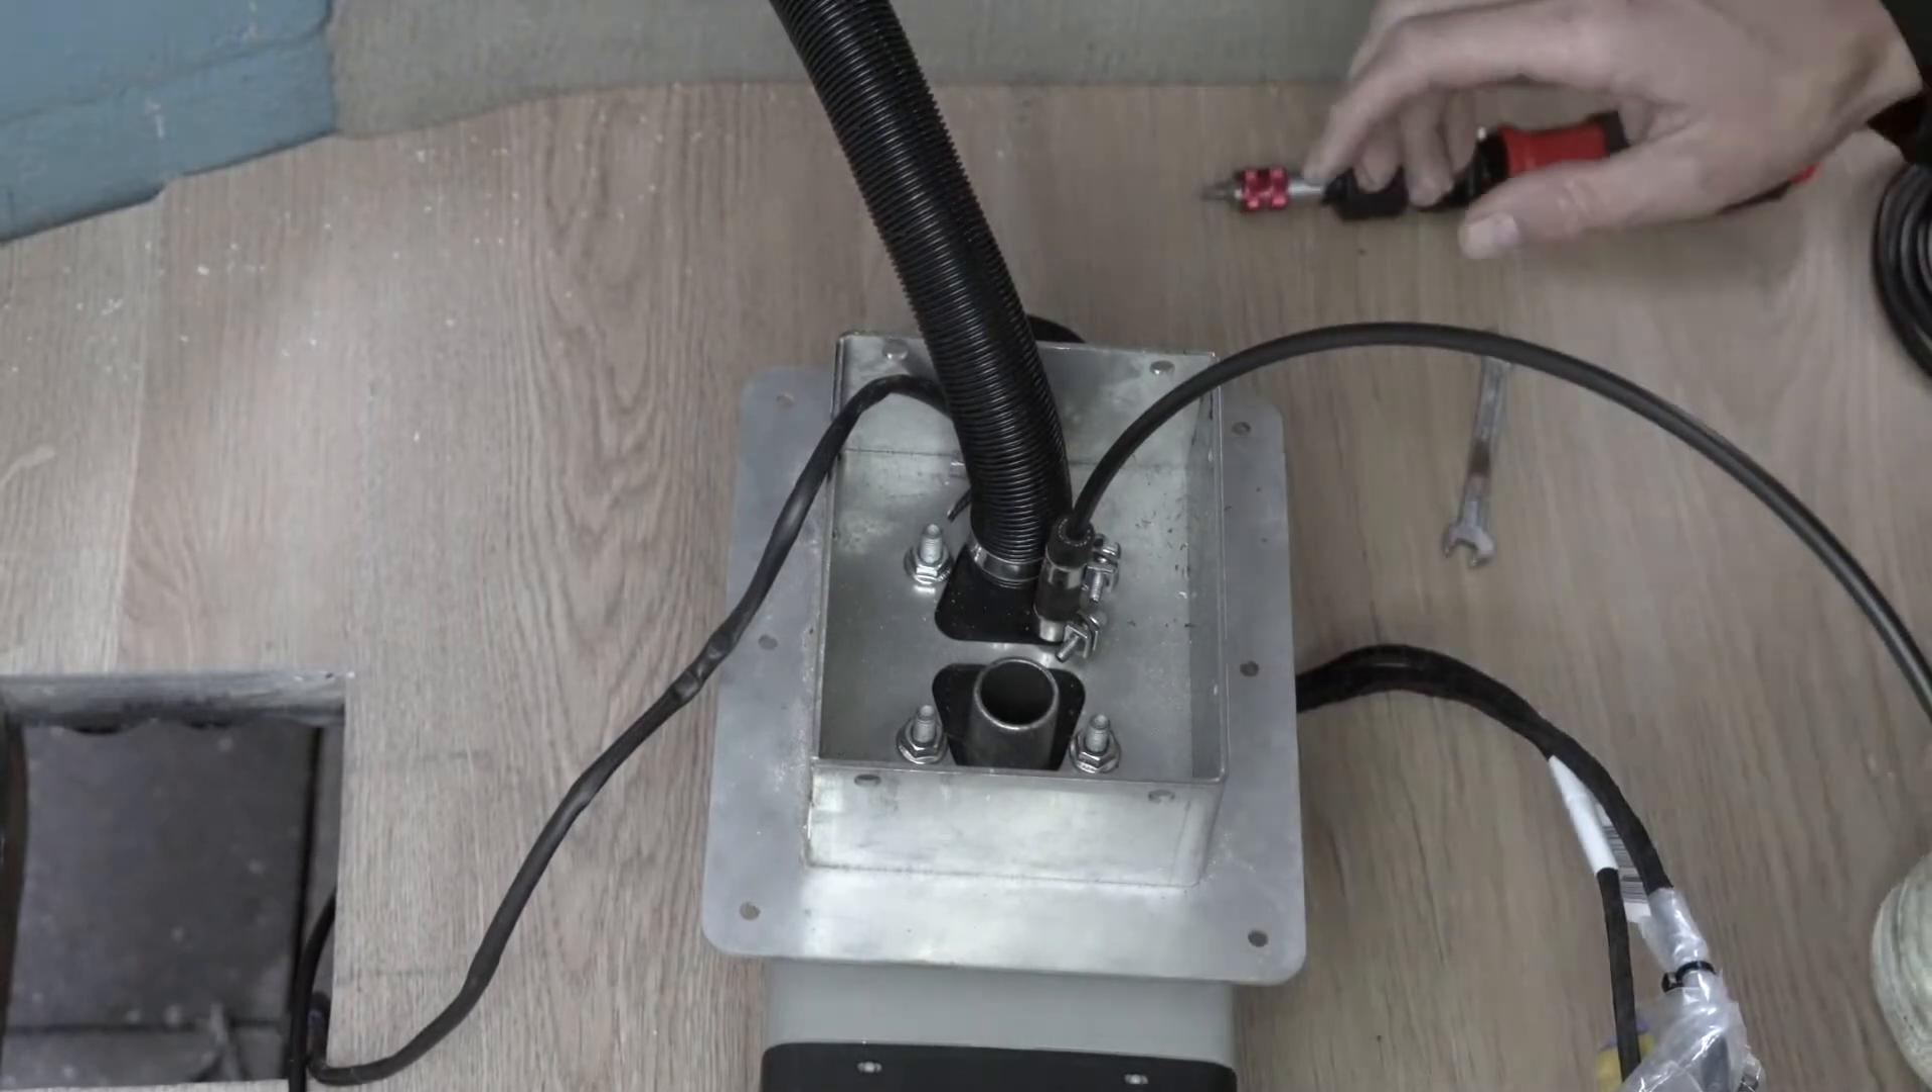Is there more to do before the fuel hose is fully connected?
No.